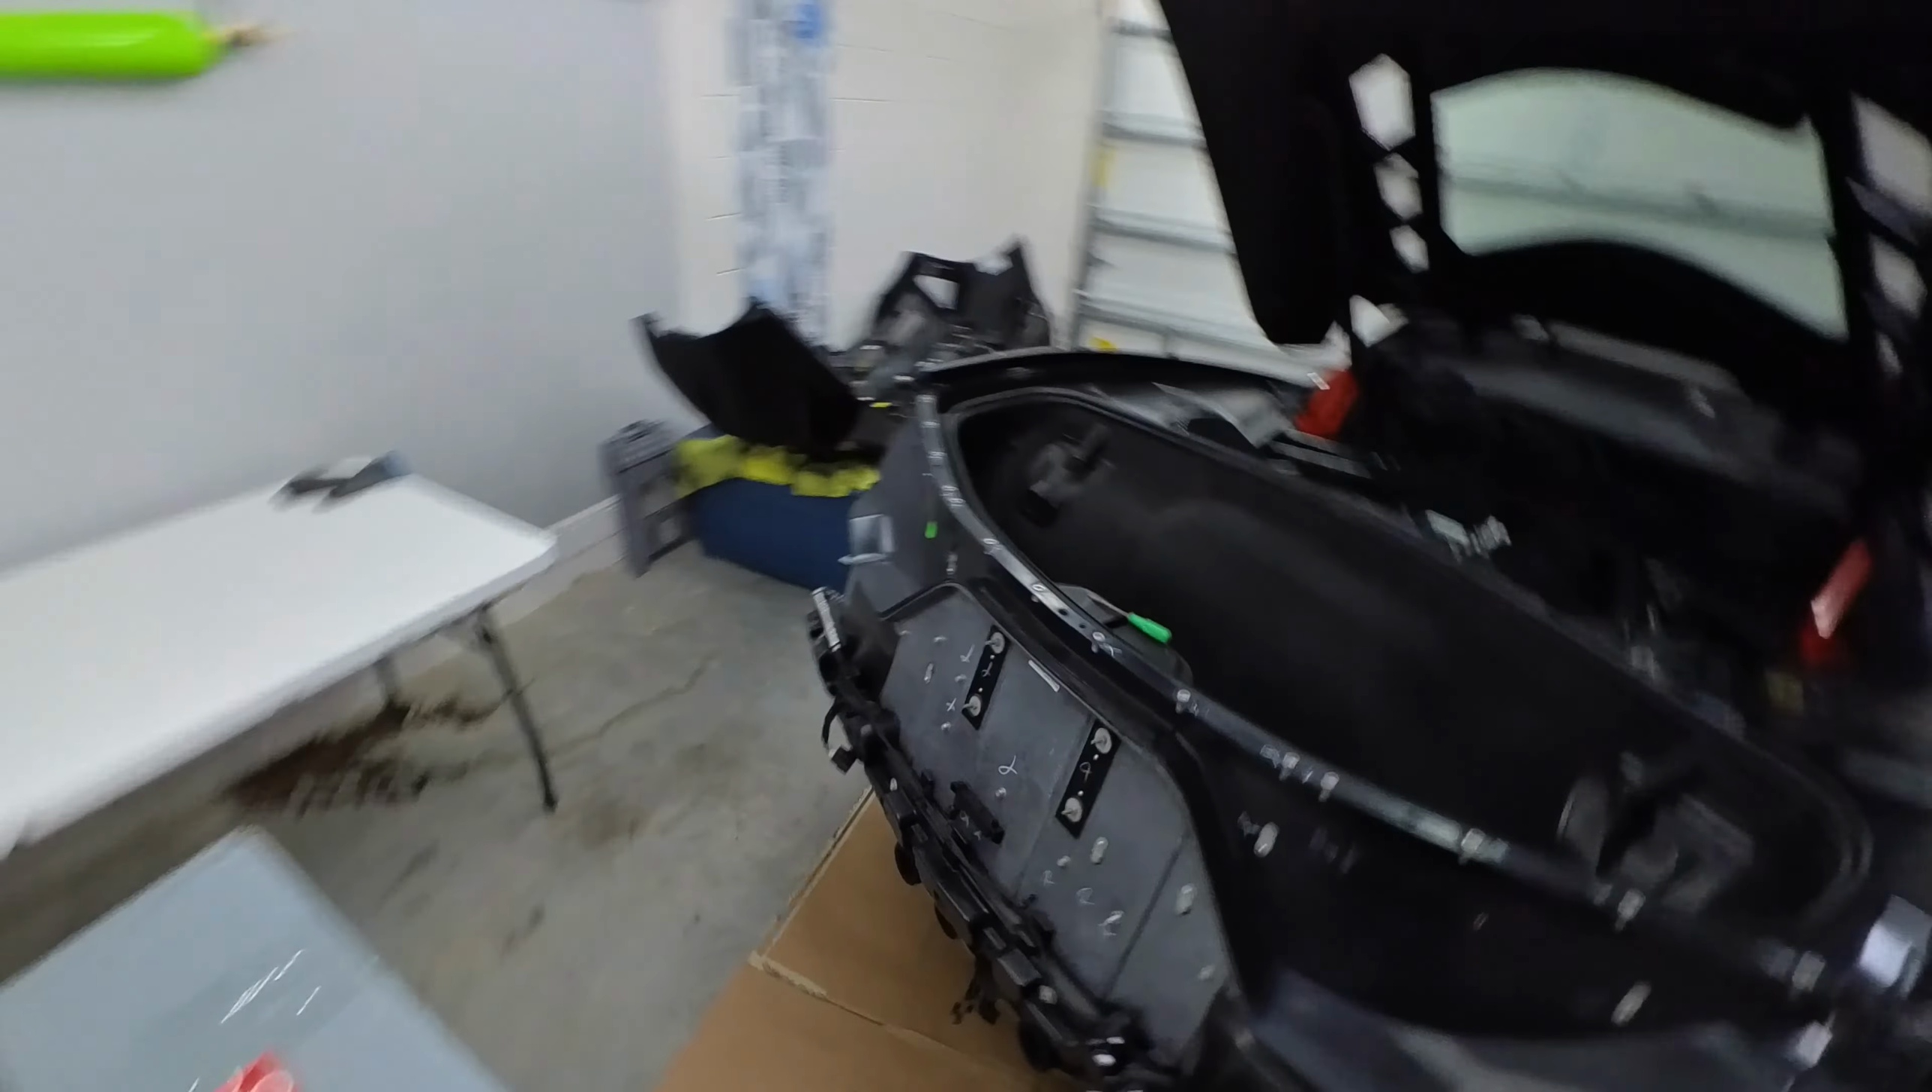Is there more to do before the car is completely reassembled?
Yes.